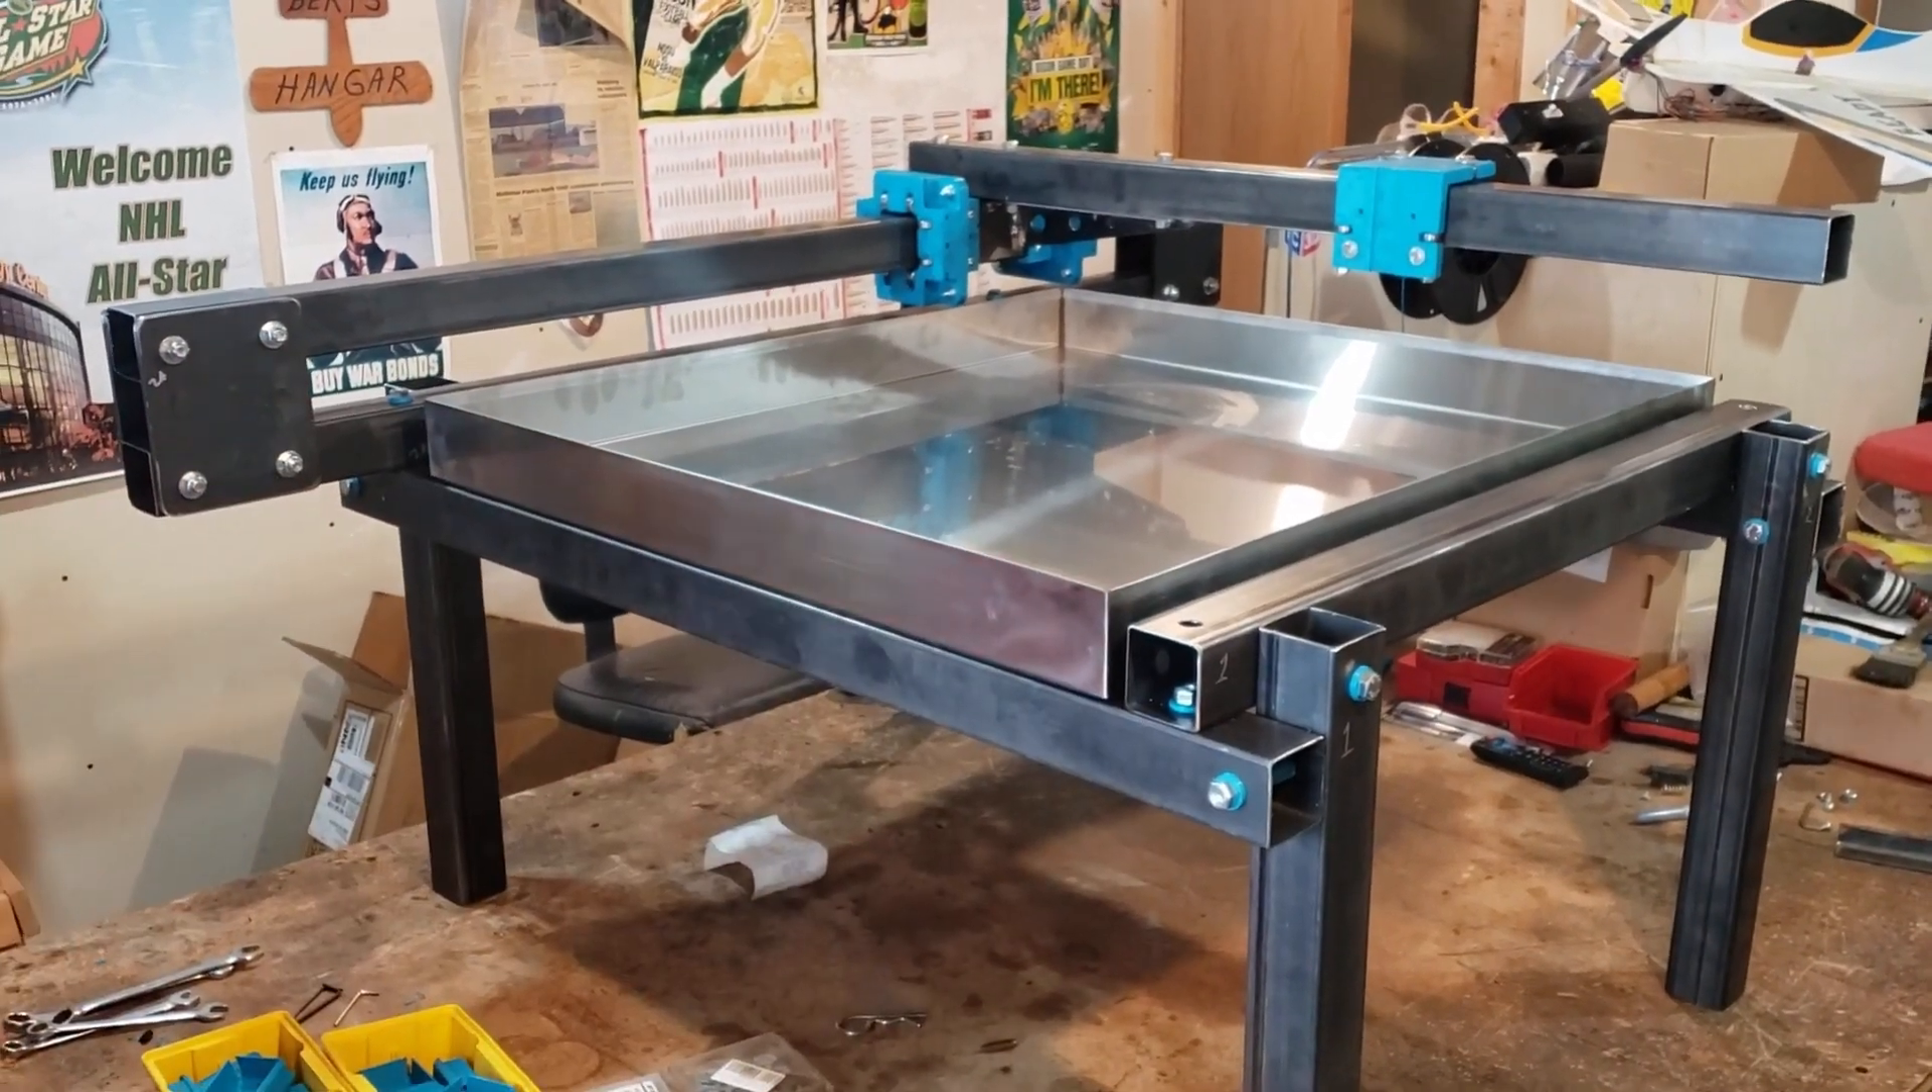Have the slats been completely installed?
No.